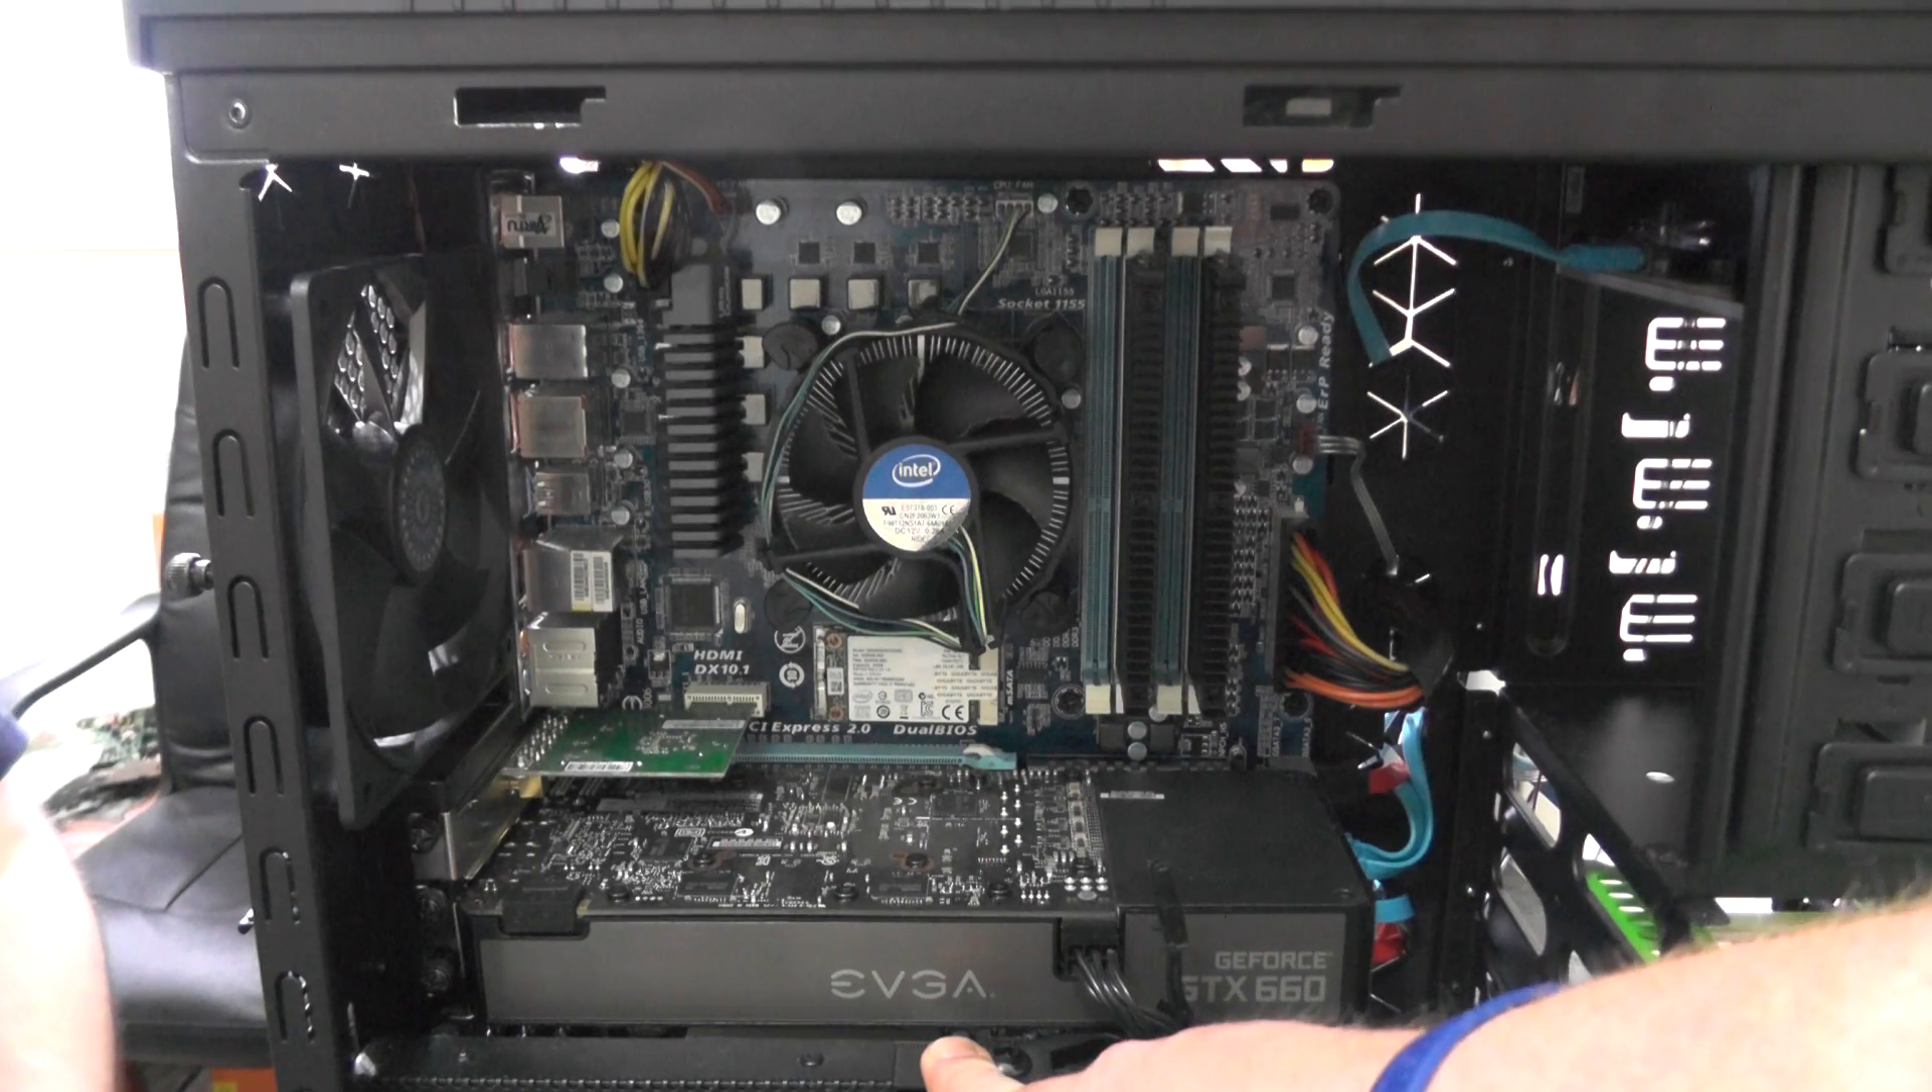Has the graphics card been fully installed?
Yes.